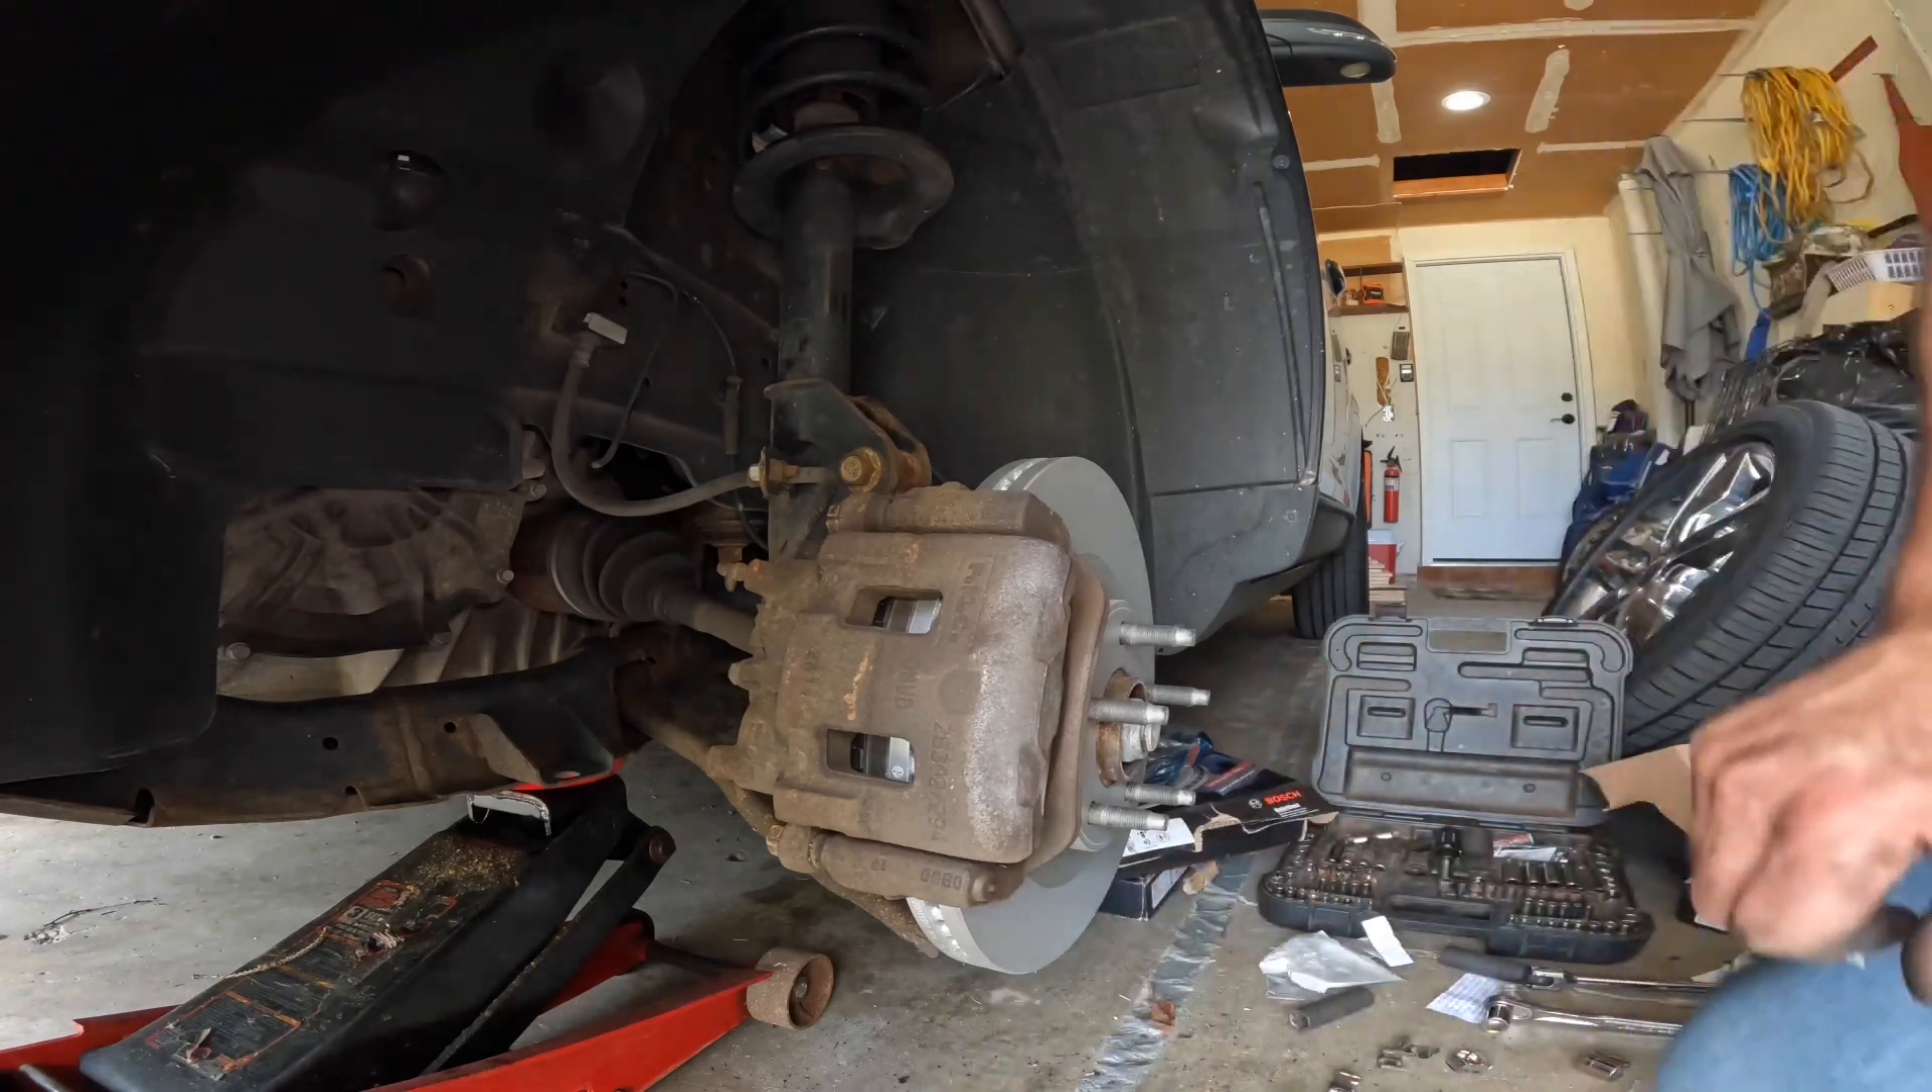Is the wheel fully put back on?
No.